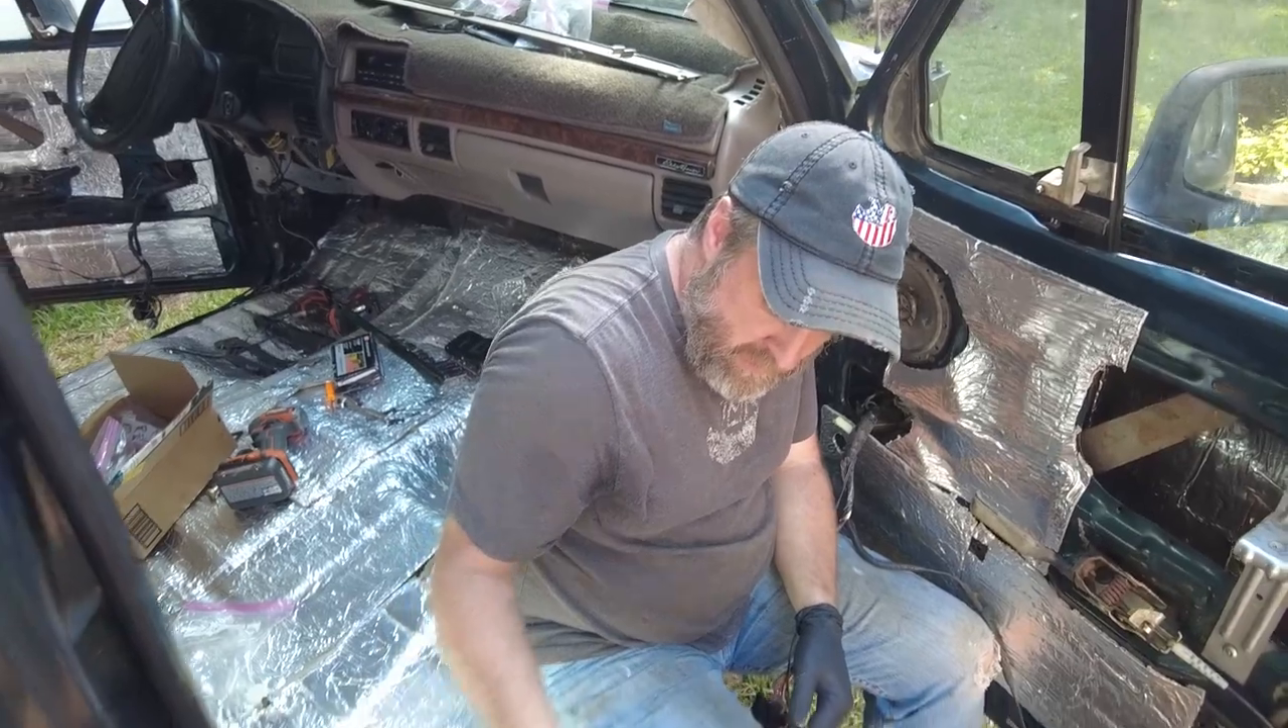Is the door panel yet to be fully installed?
Yes.